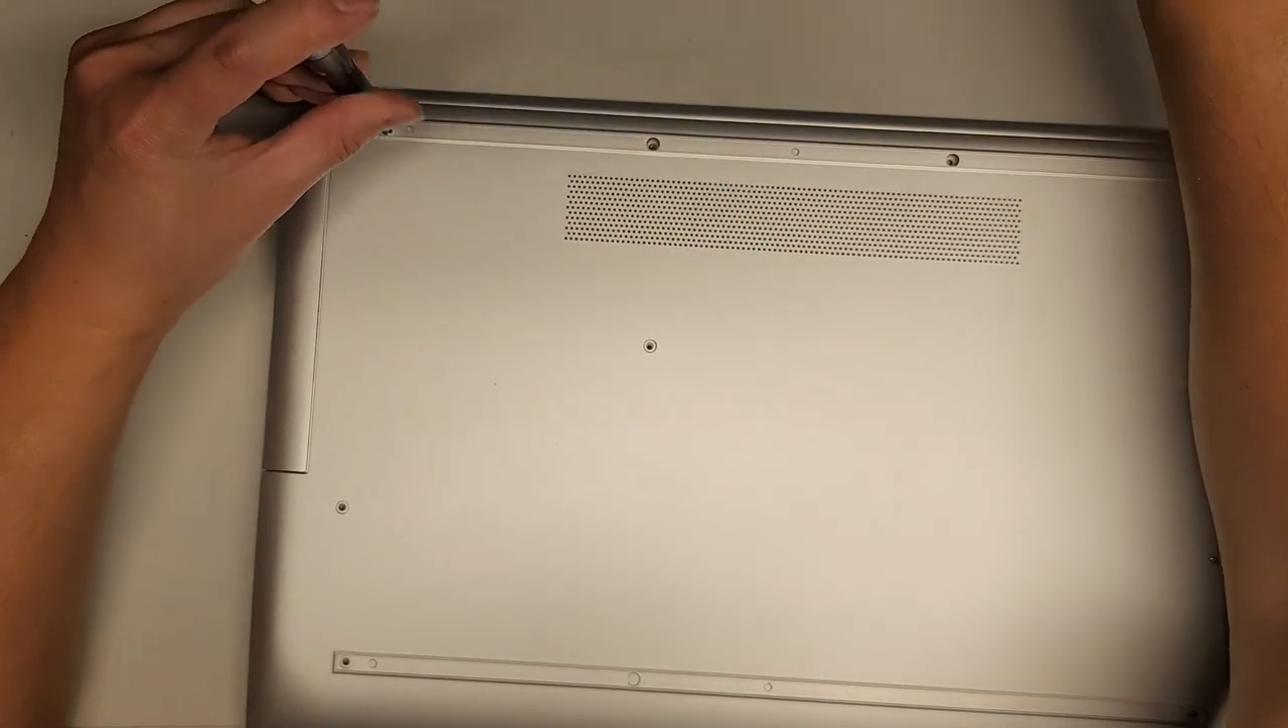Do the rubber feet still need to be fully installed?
Yes.